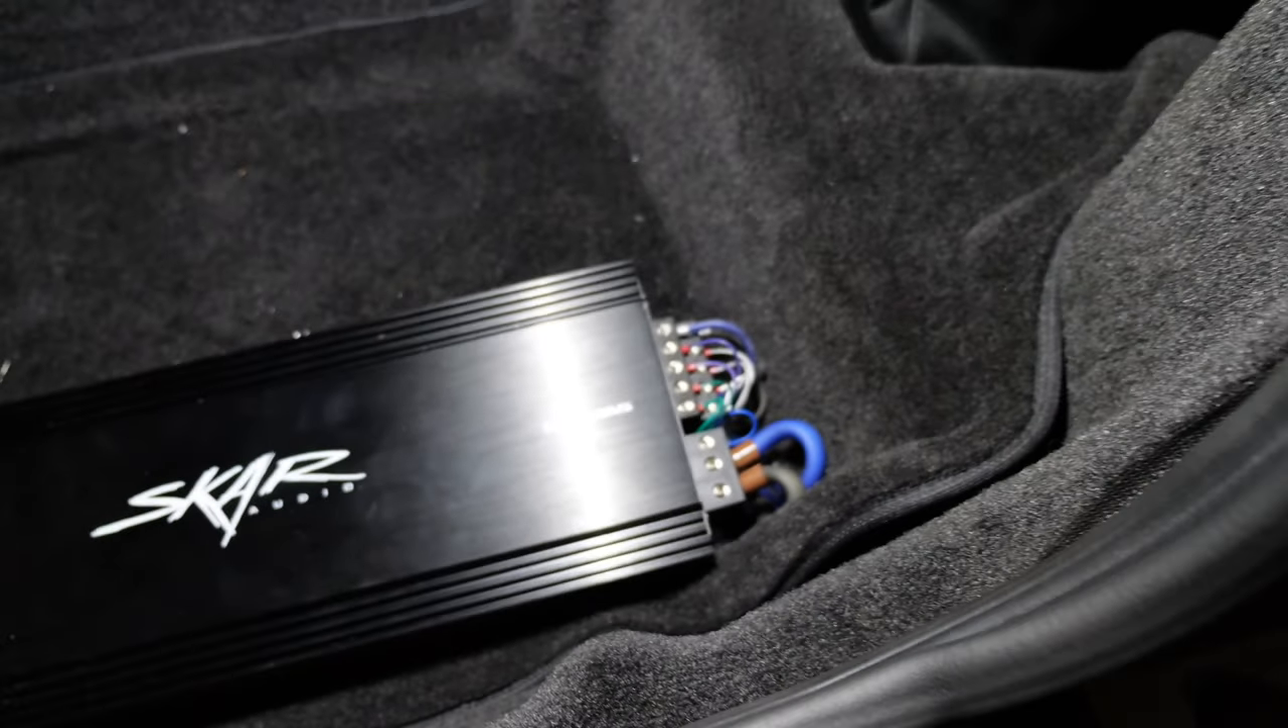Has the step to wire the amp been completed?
Yes.